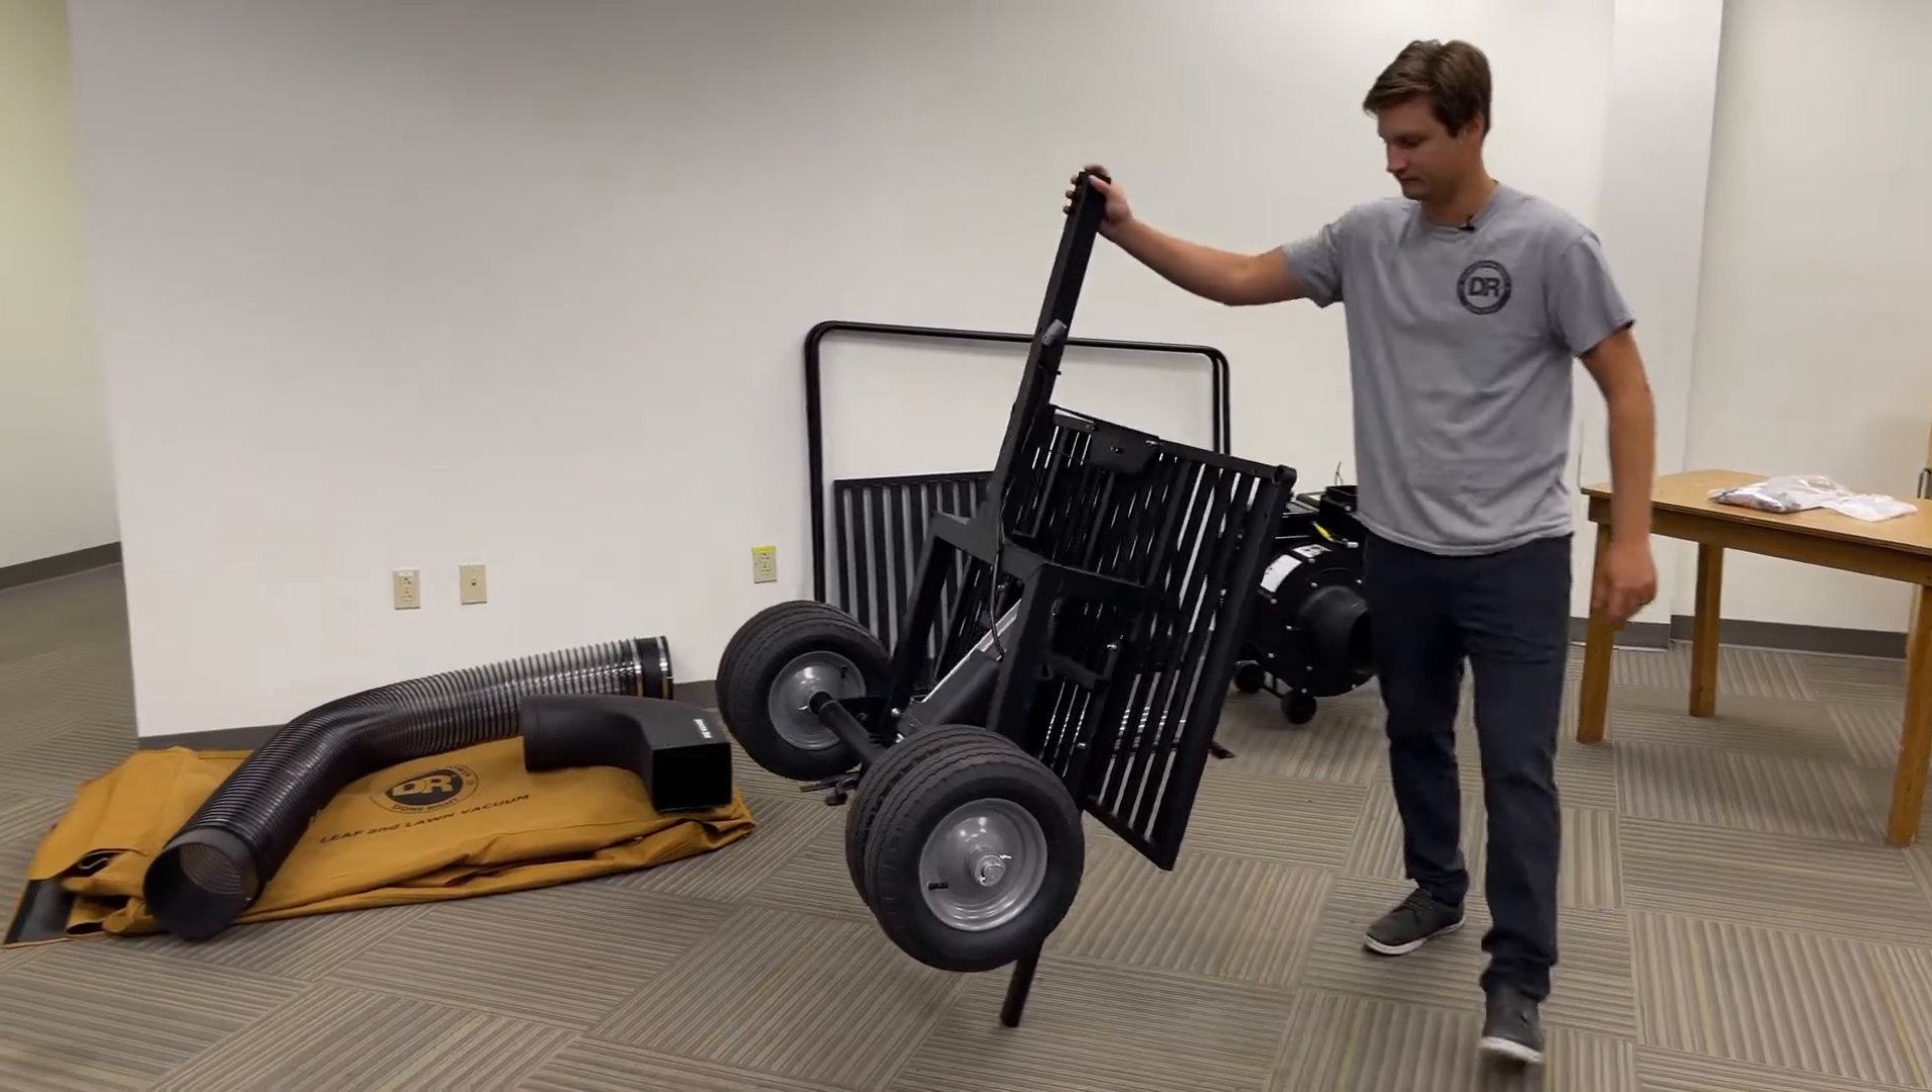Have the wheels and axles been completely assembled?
Yes.